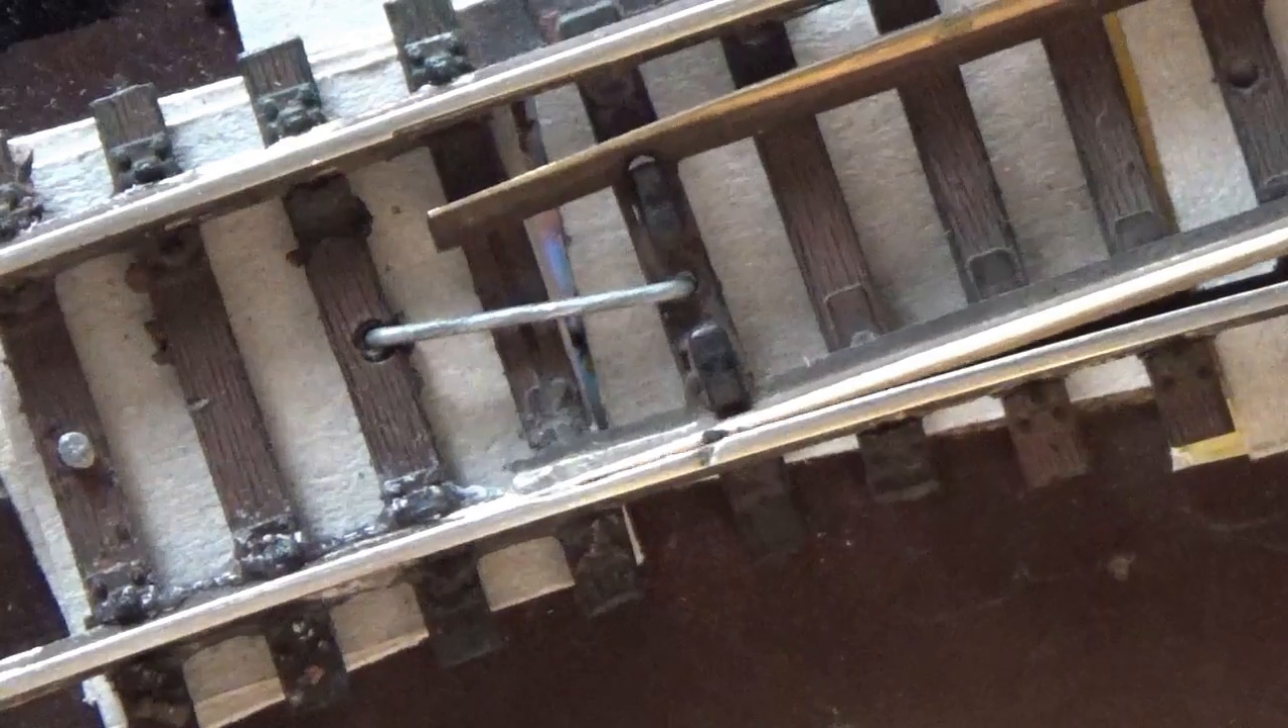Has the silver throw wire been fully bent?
Yes.